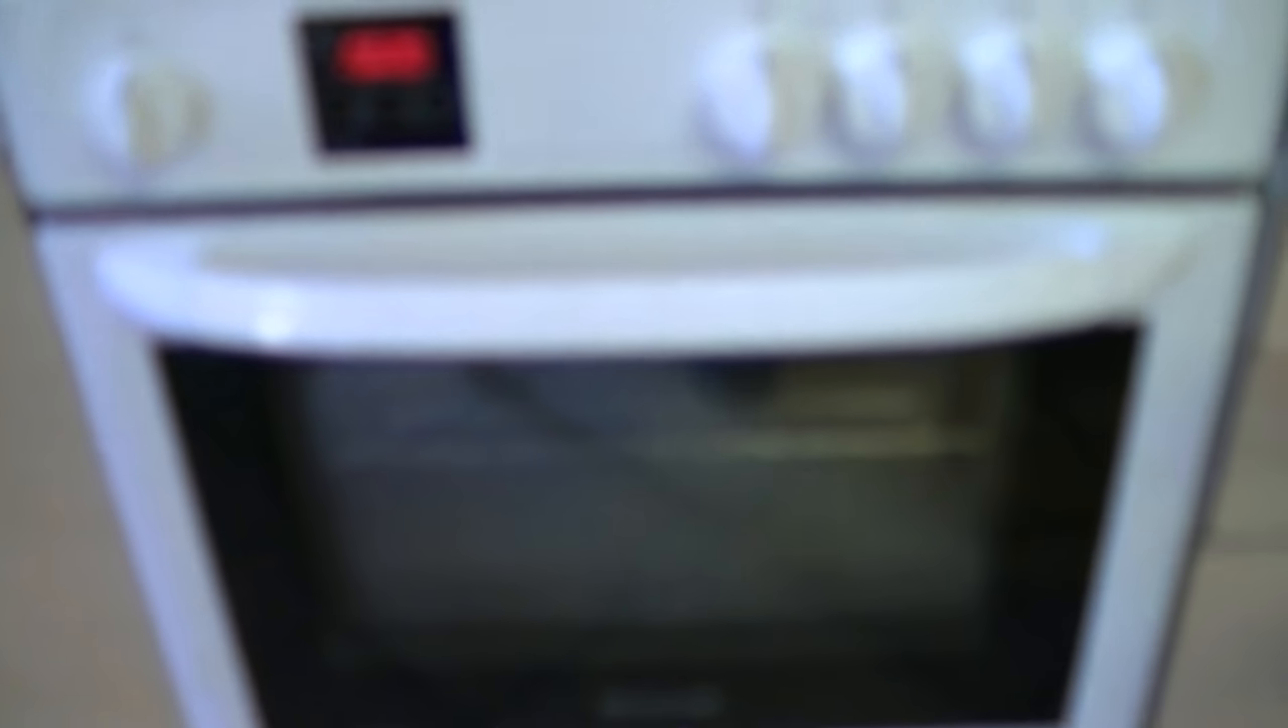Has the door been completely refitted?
Yes.